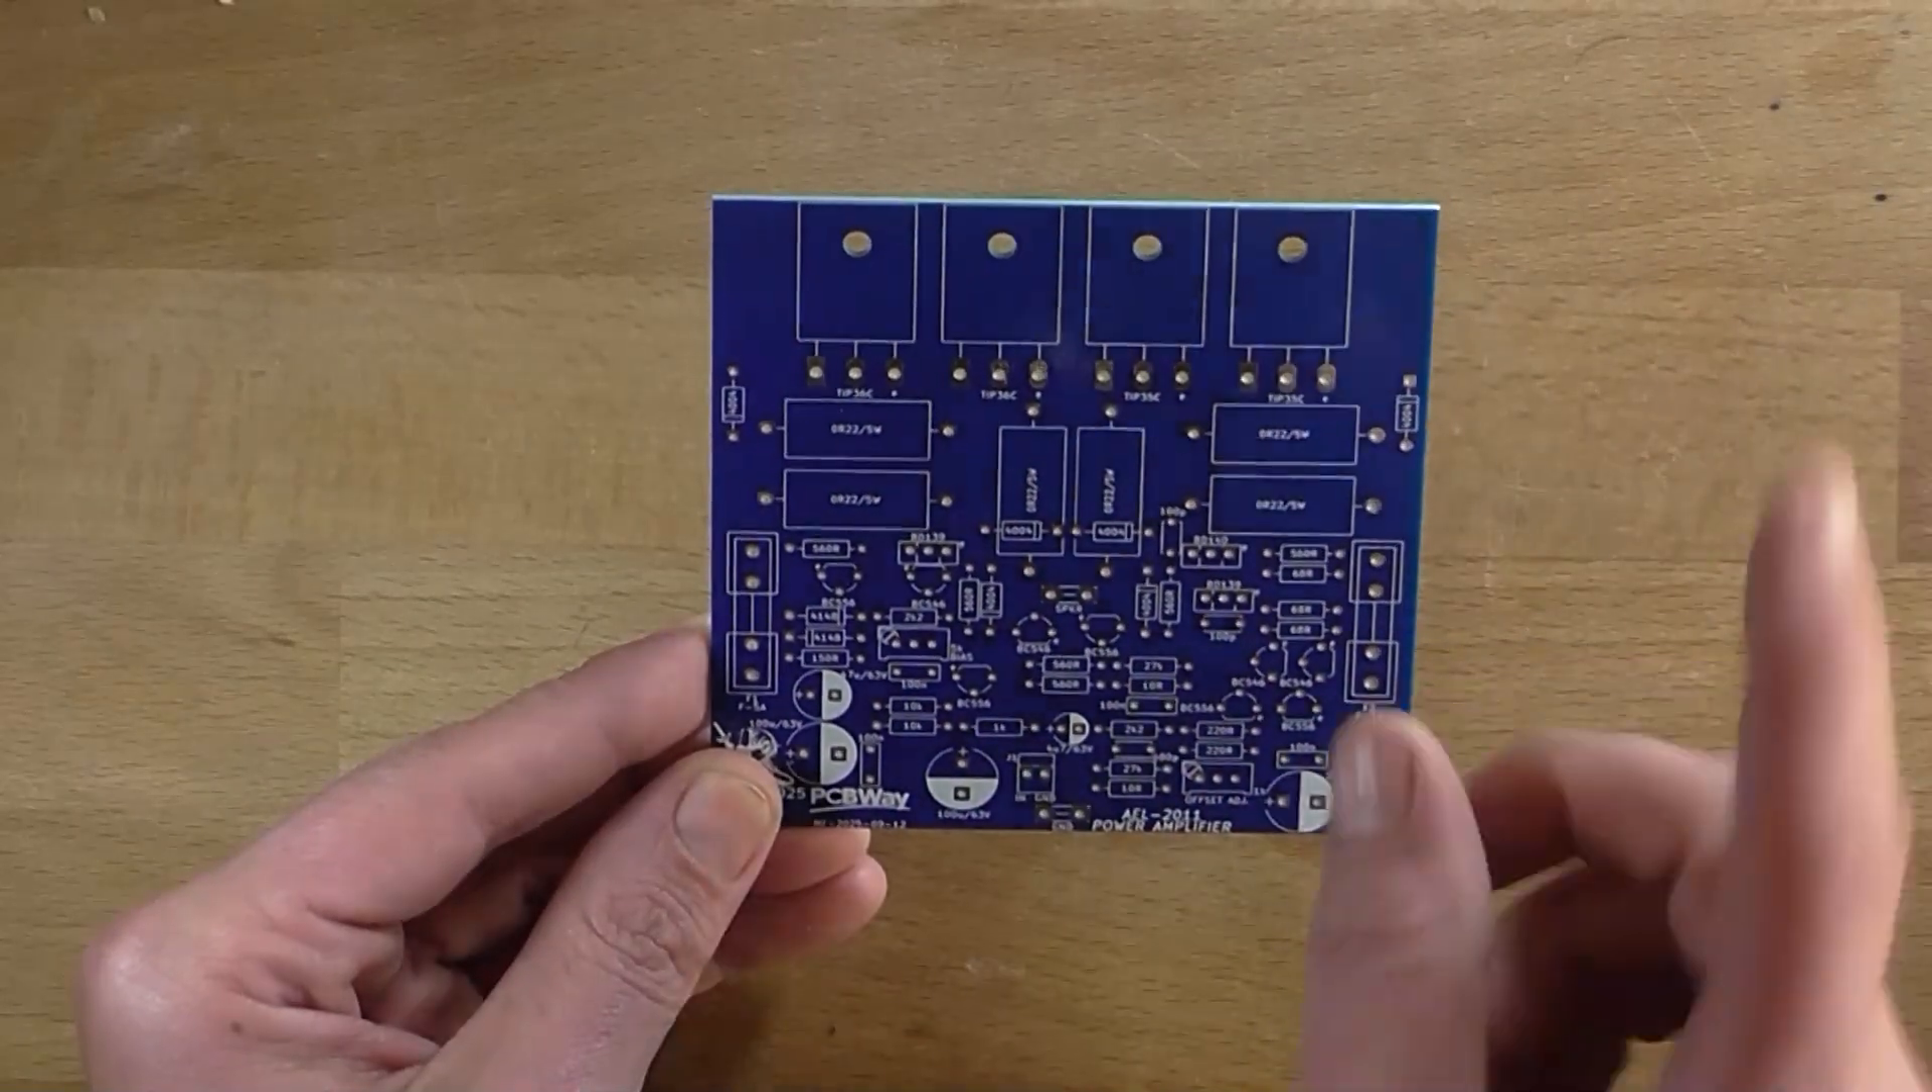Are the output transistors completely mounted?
No.